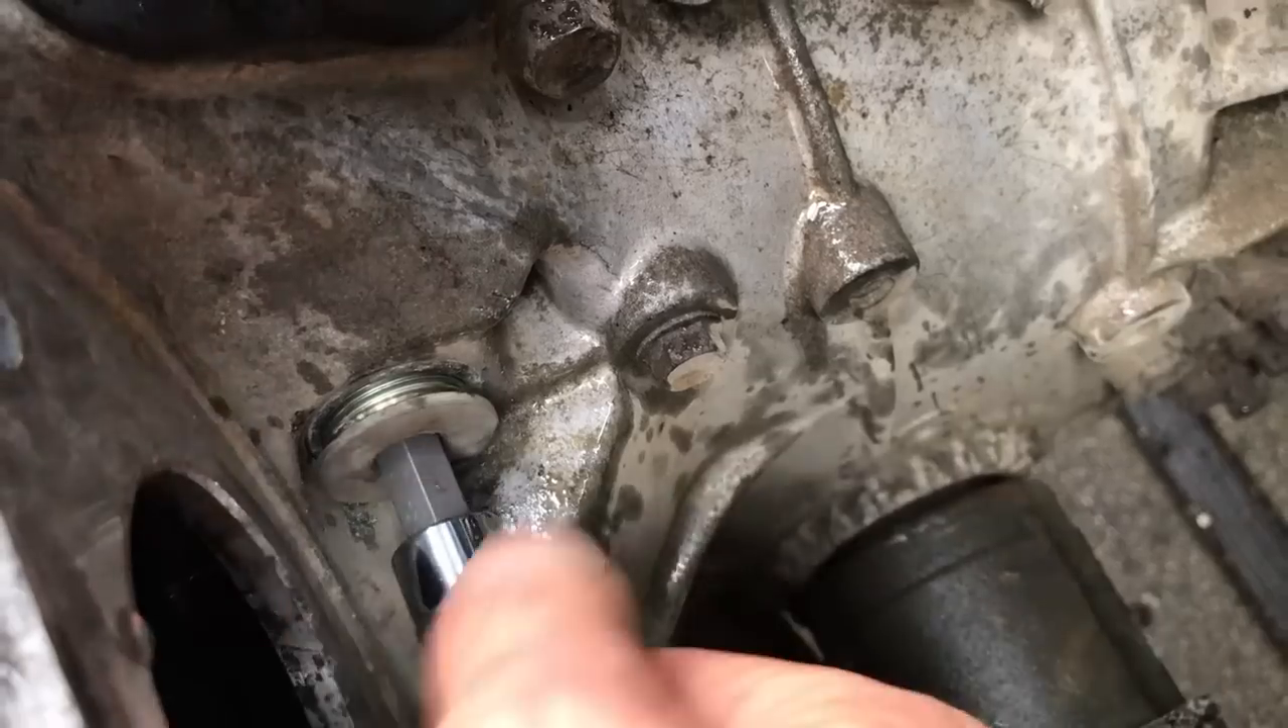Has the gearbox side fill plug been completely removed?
No.